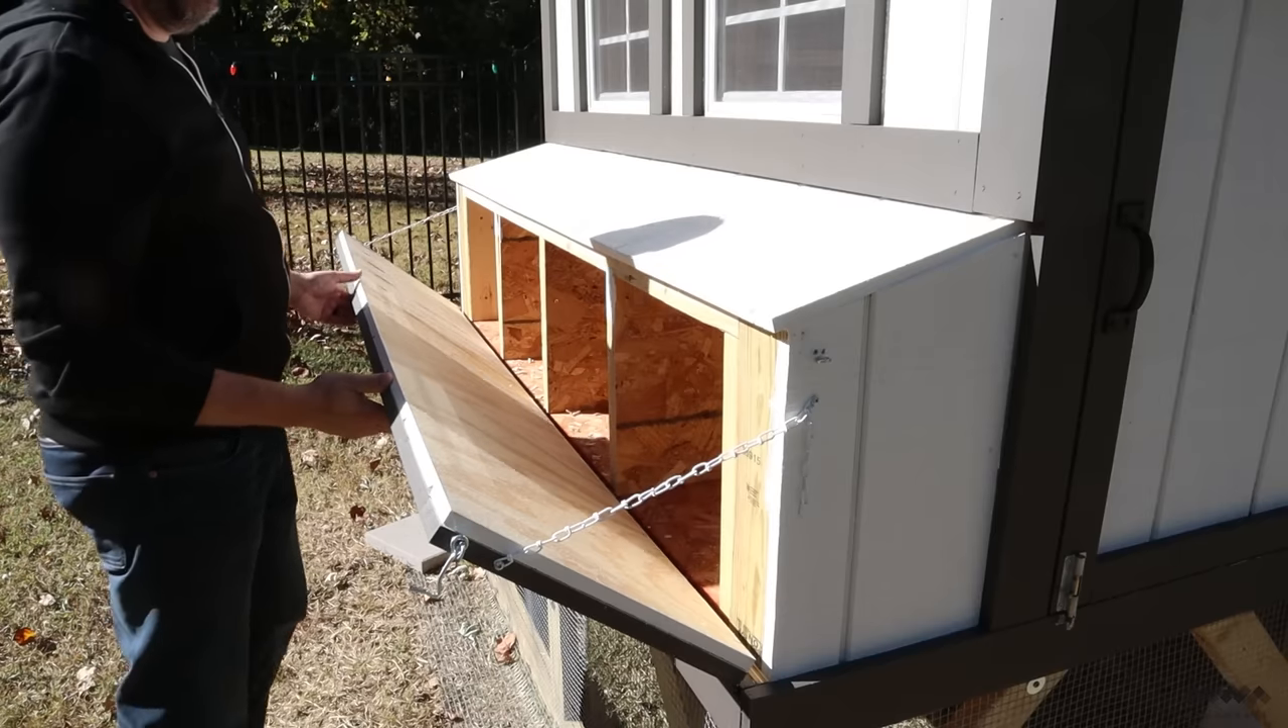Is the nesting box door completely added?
Yes.